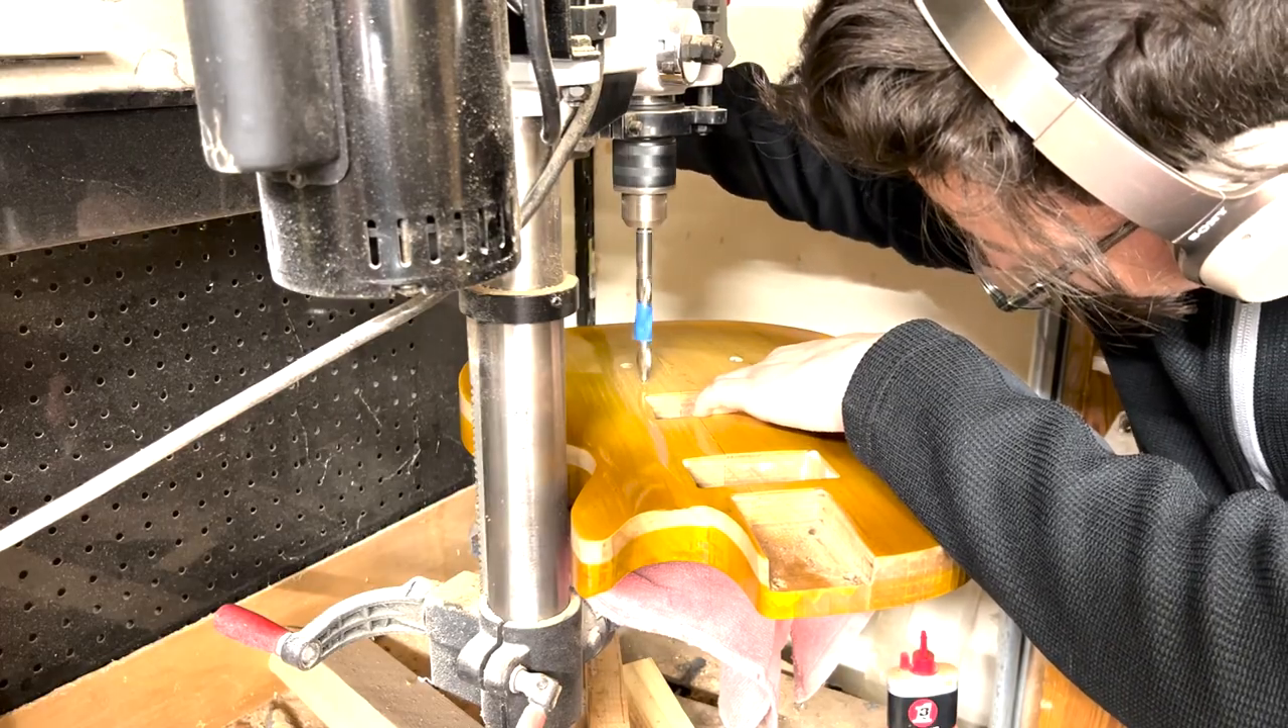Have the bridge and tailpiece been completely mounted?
No.